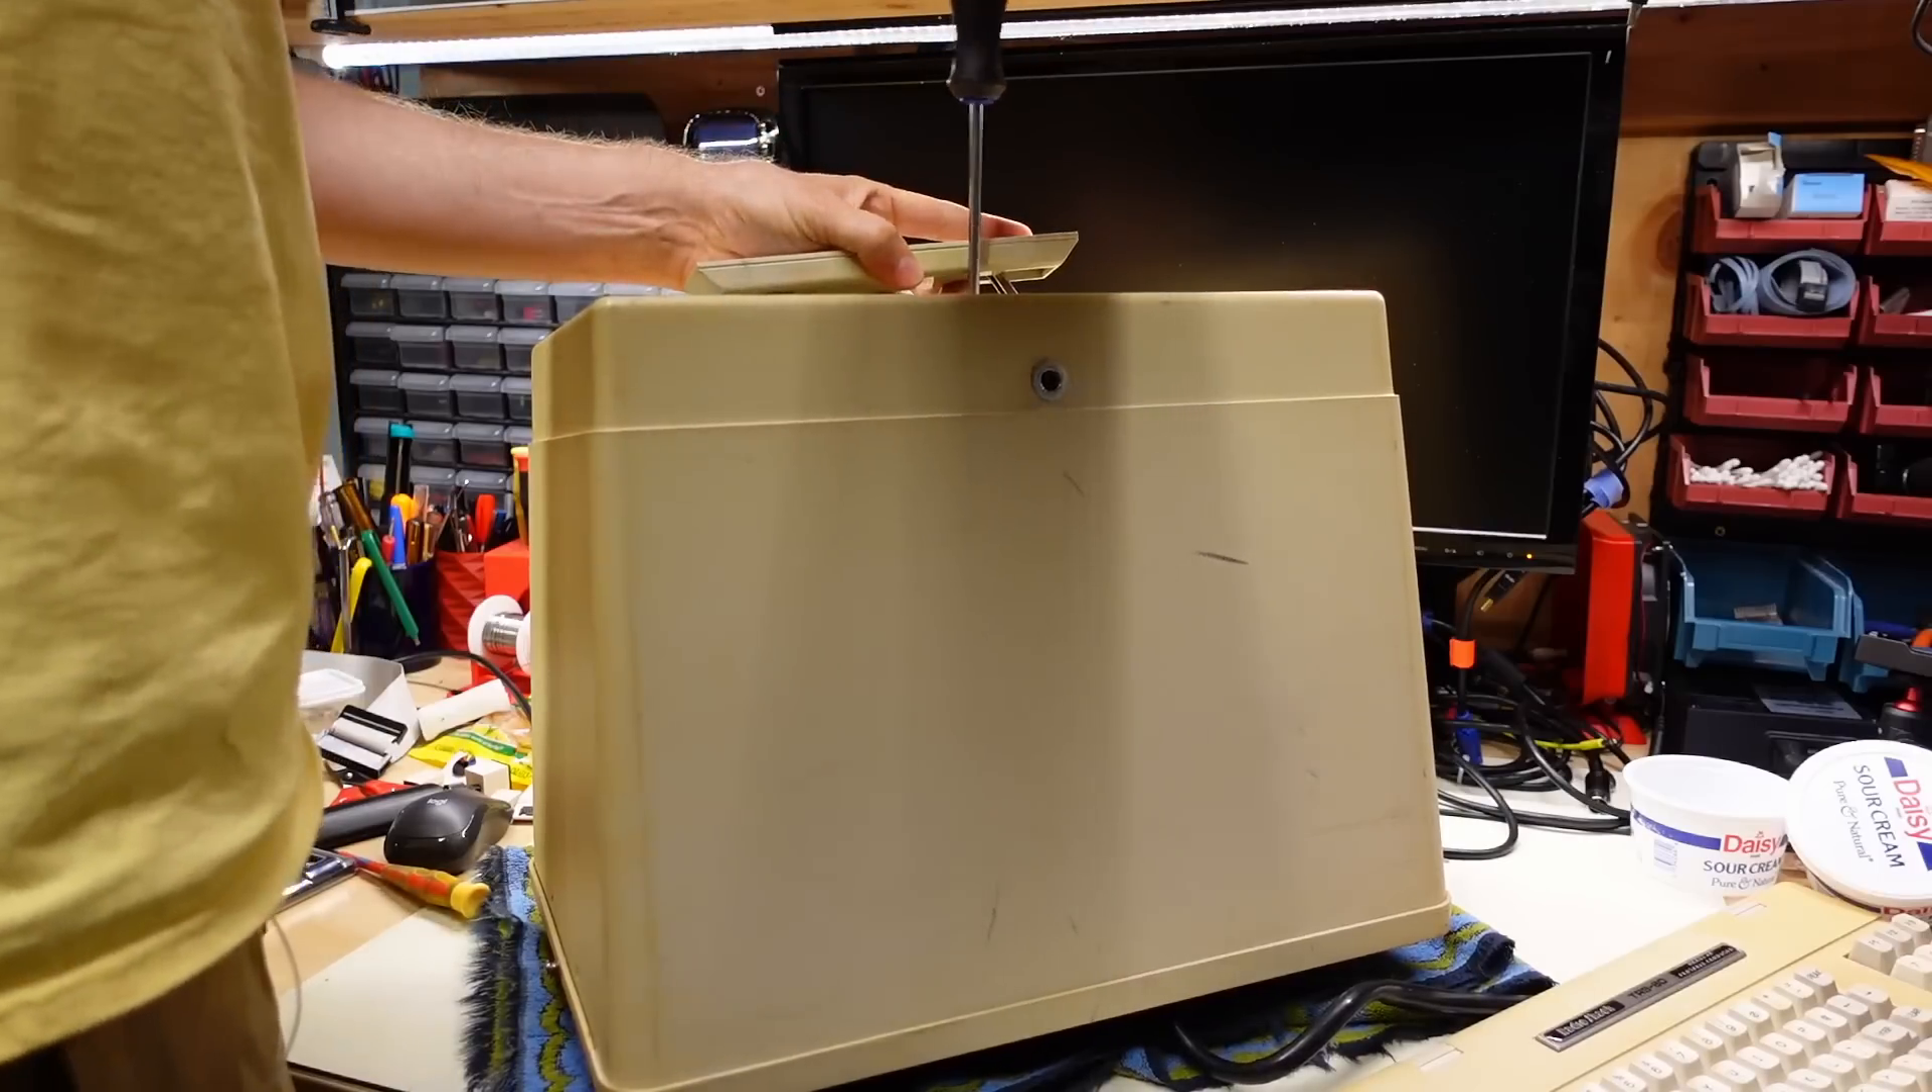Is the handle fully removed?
No.